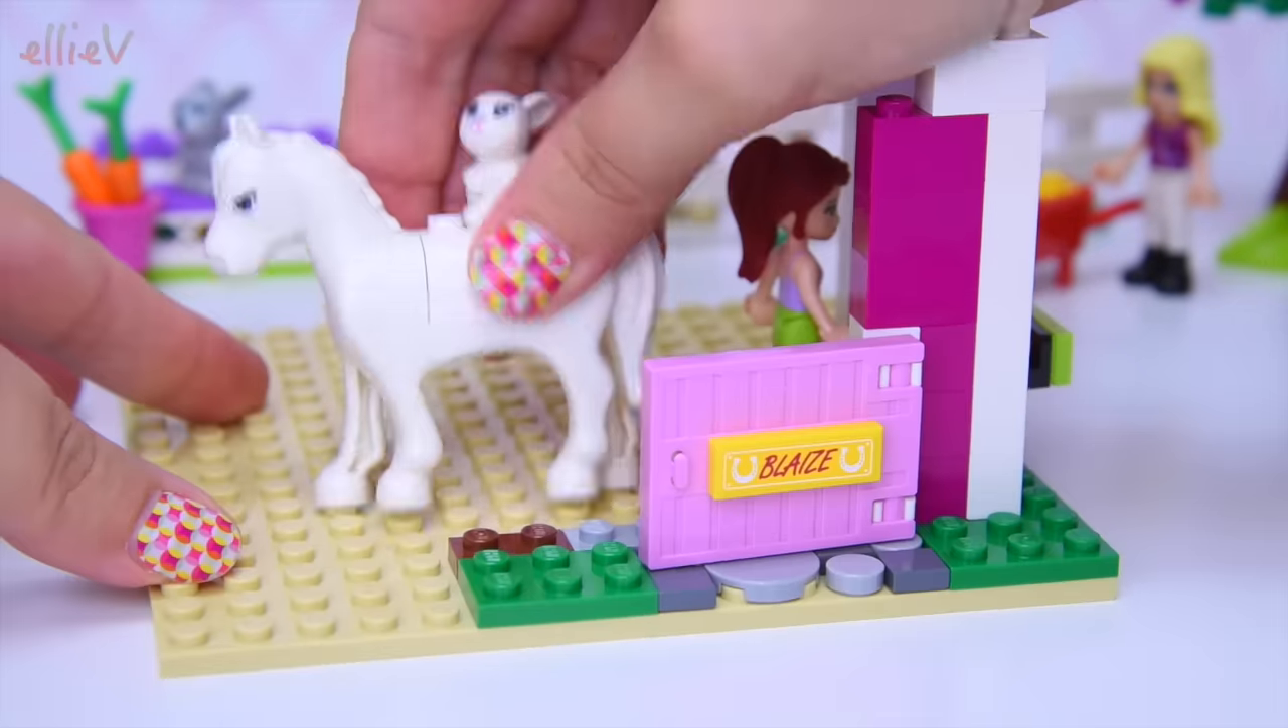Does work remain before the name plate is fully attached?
No.